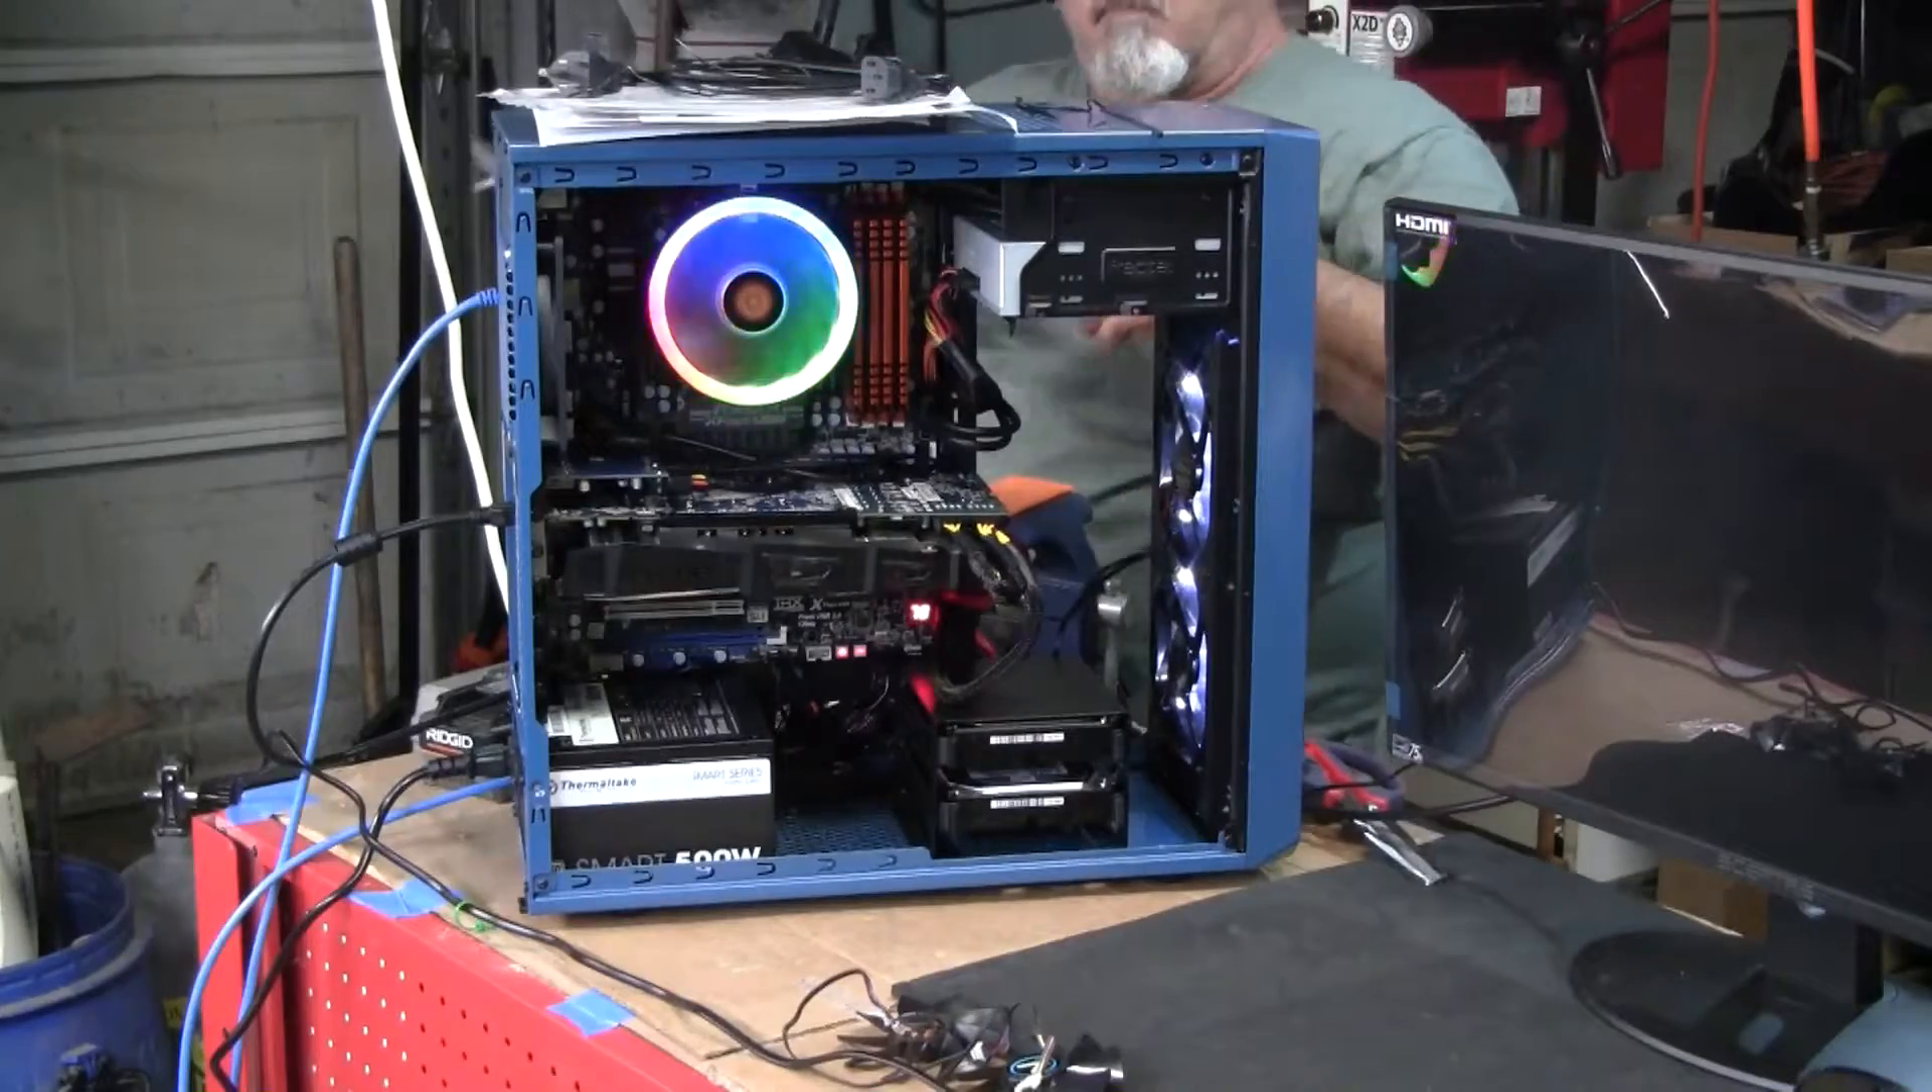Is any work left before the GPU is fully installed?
No.